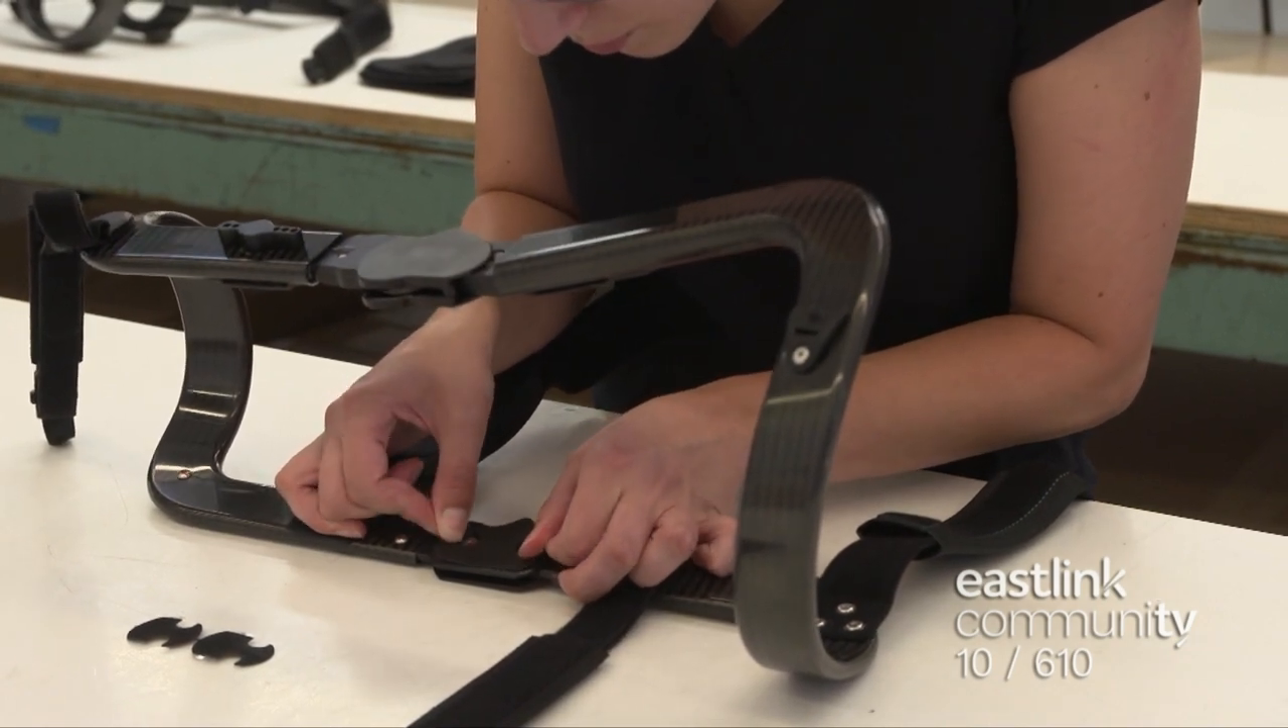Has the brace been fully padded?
No.